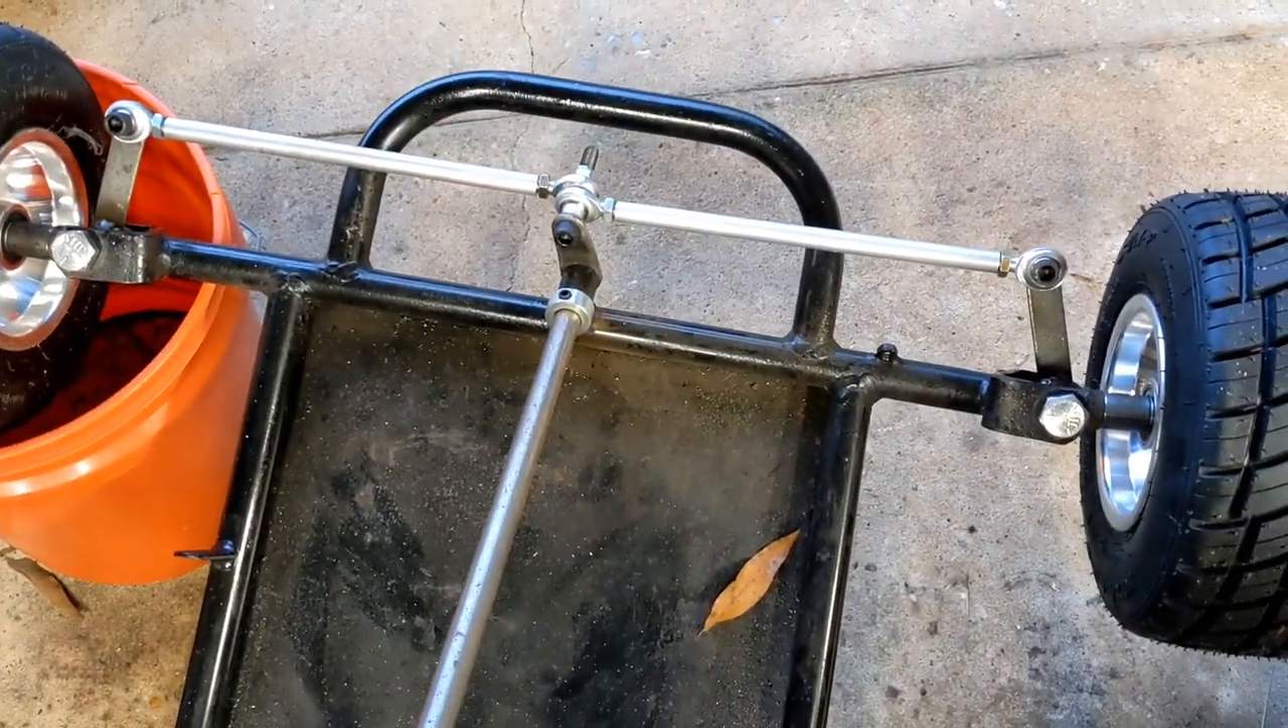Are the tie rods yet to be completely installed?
No.